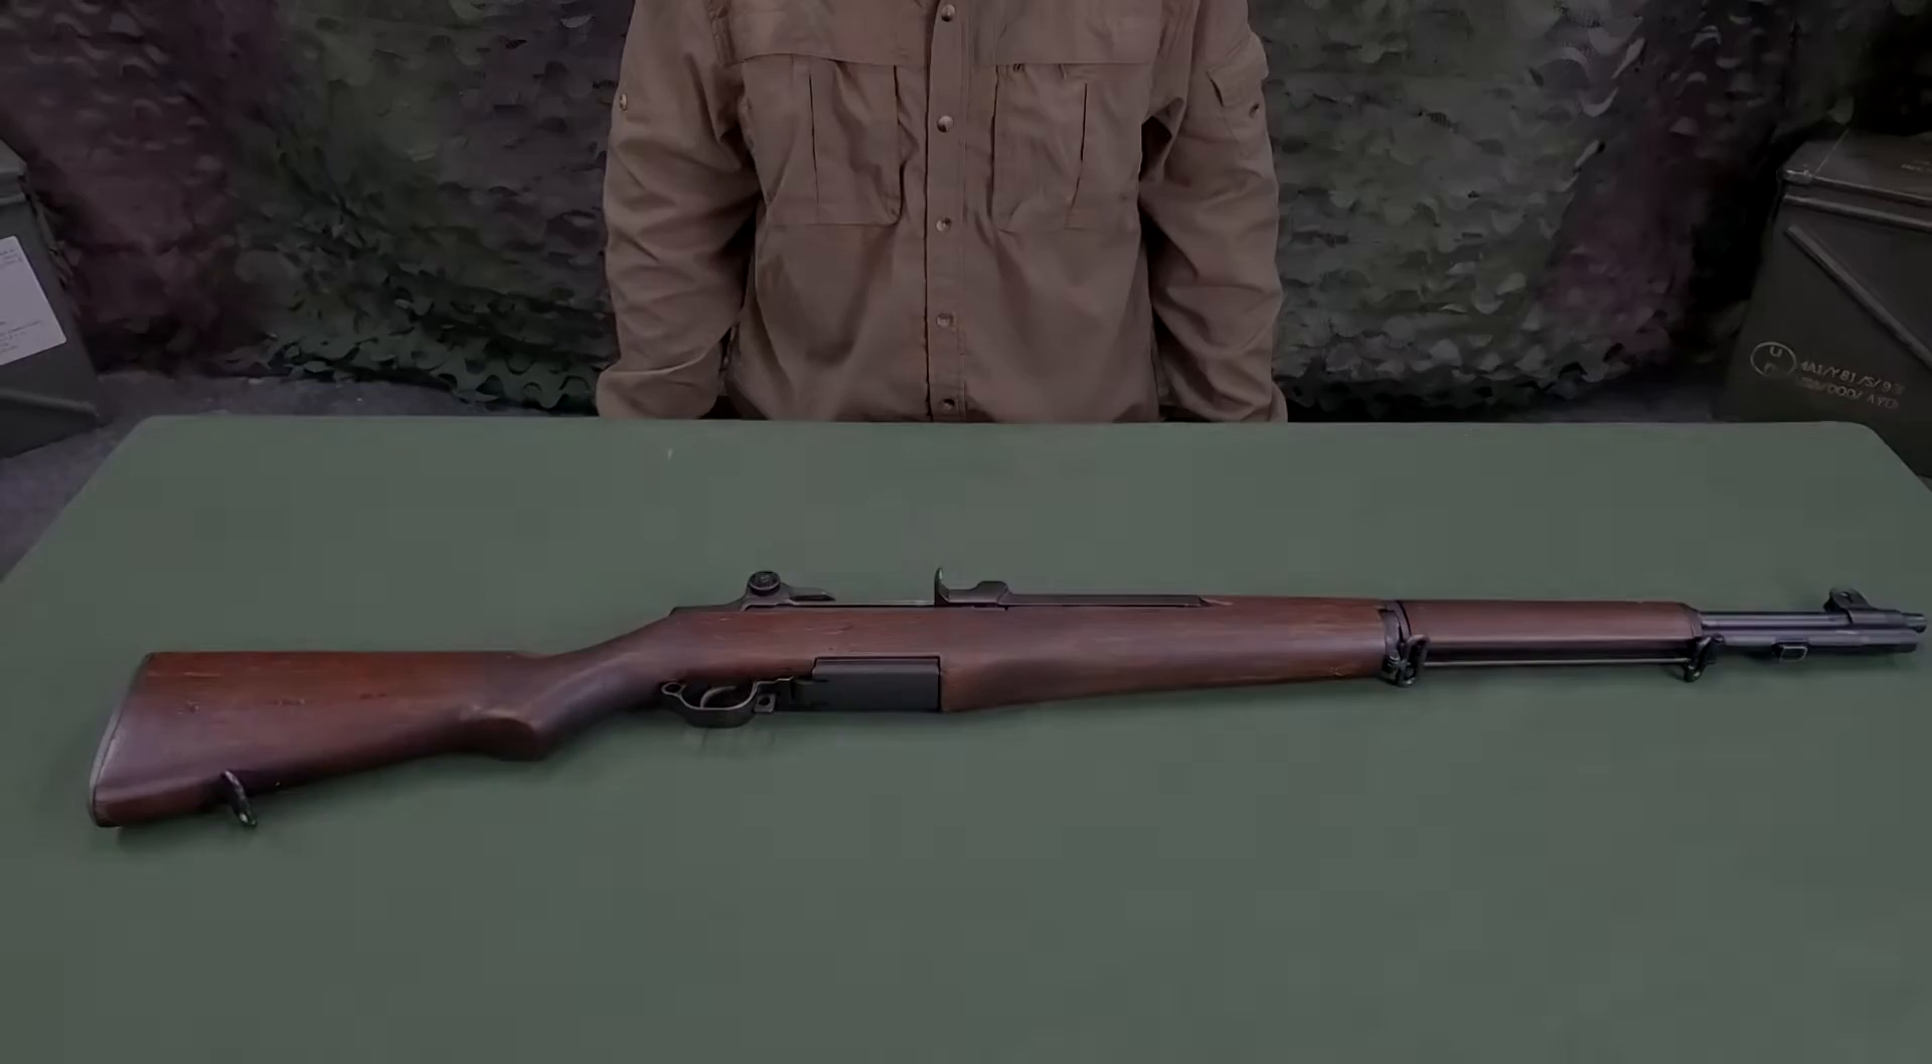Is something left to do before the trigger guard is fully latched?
No.